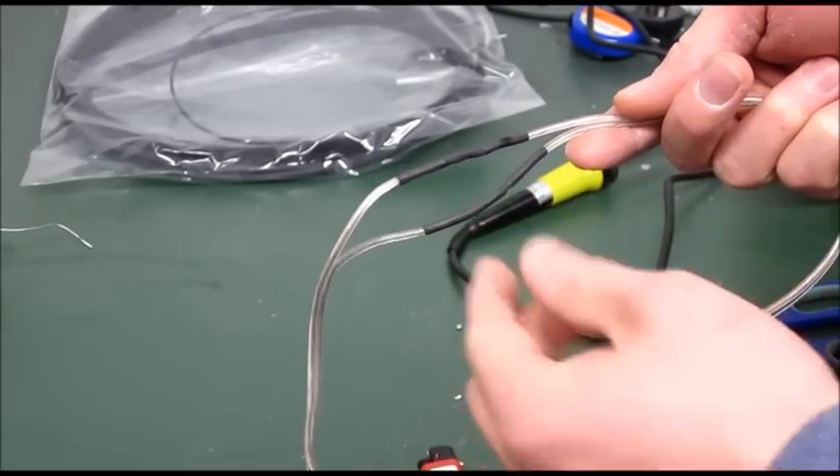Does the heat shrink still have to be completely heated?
No.